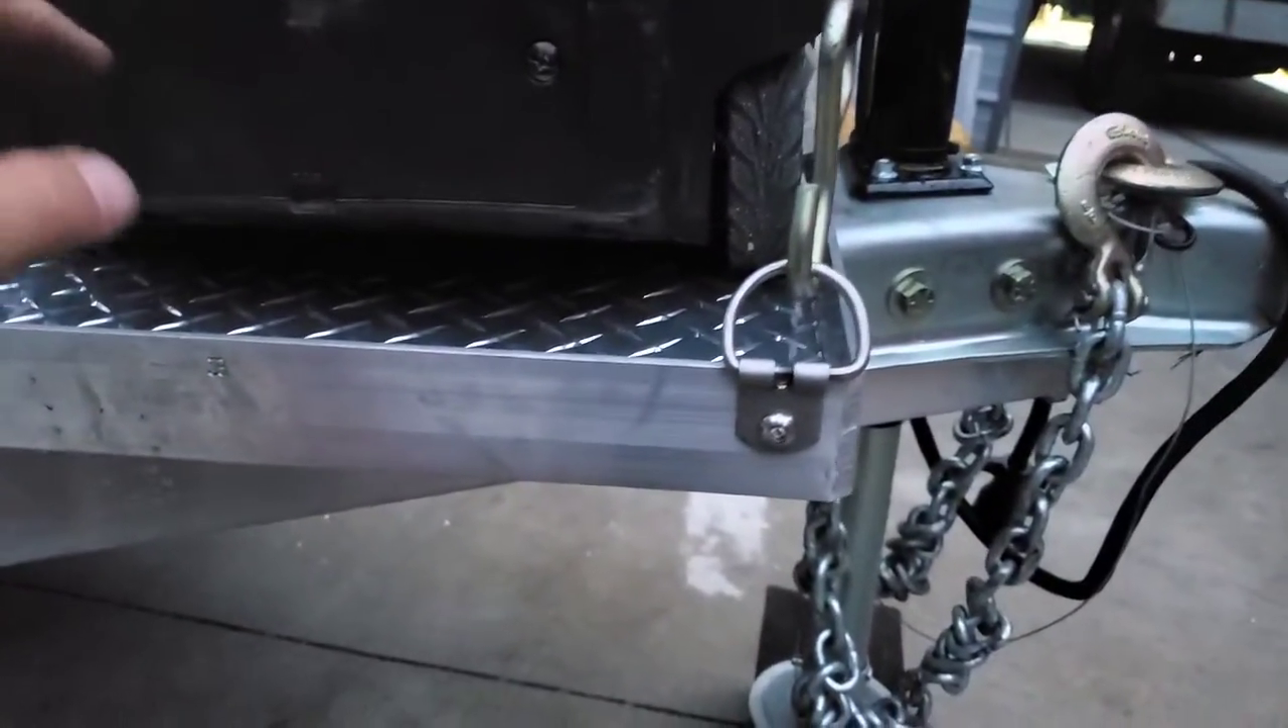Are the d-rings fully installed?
Yes.